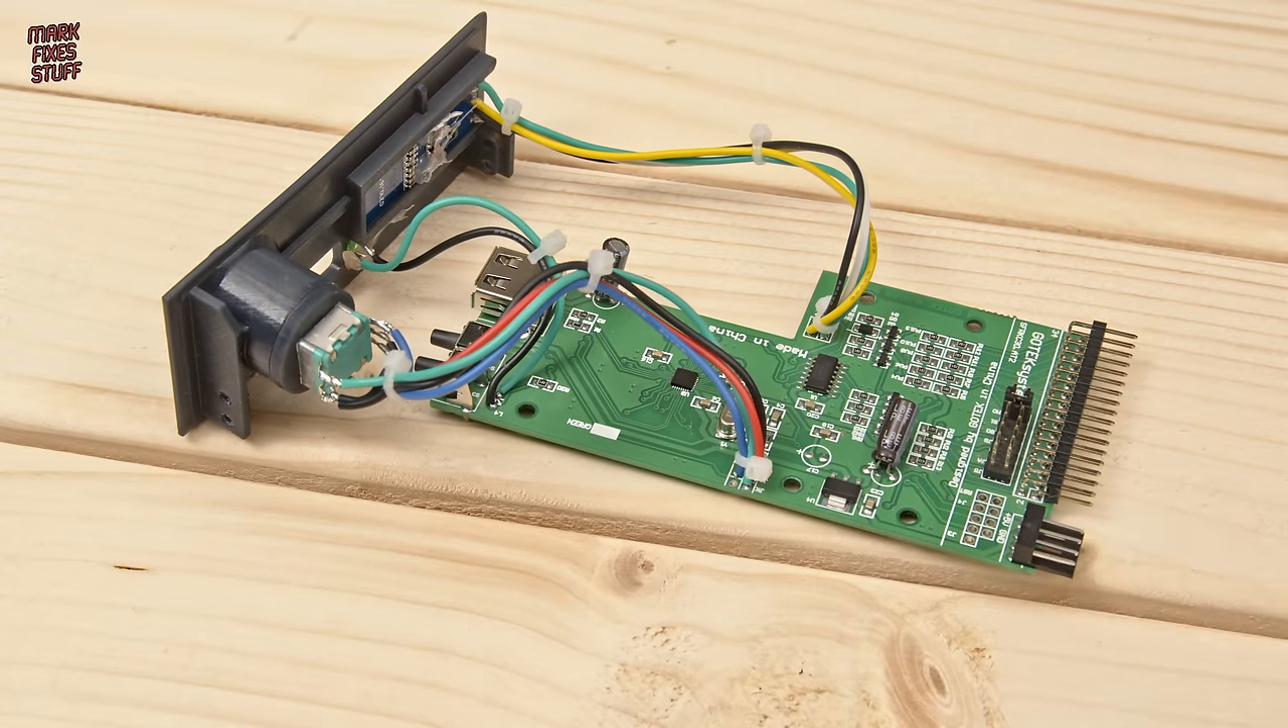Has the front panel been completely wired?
Yes.